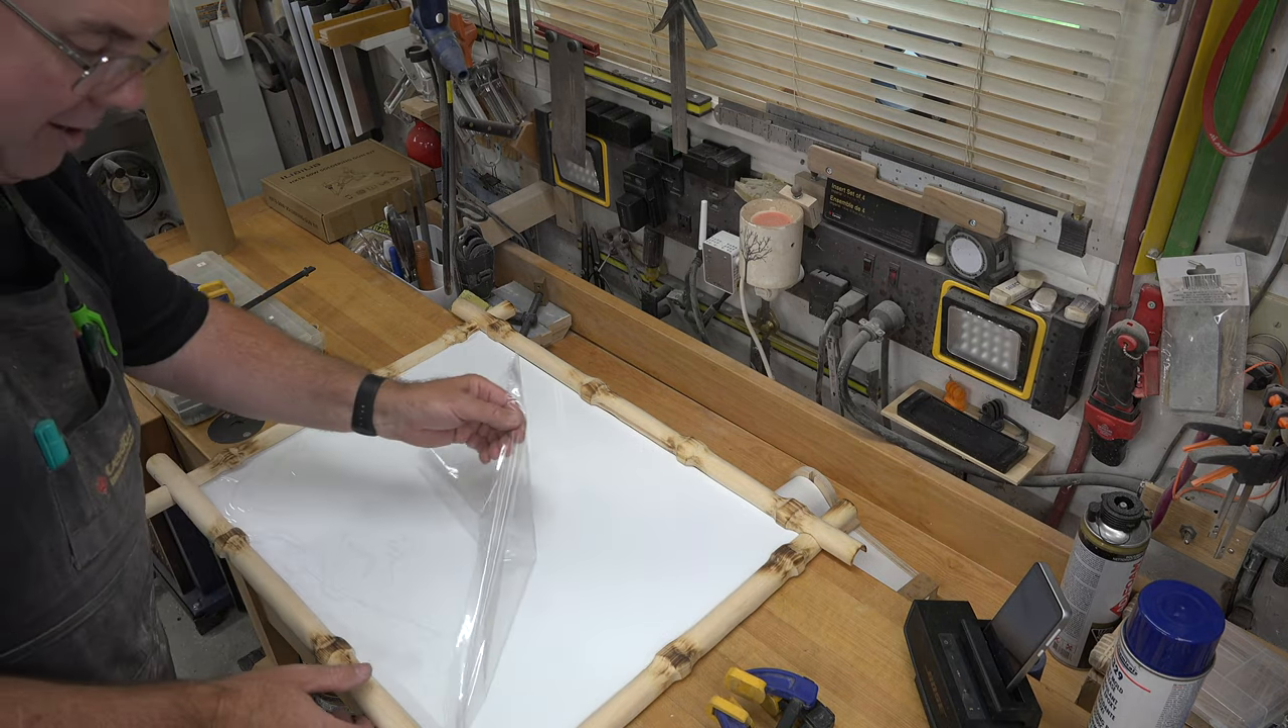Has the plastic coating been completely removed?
No.